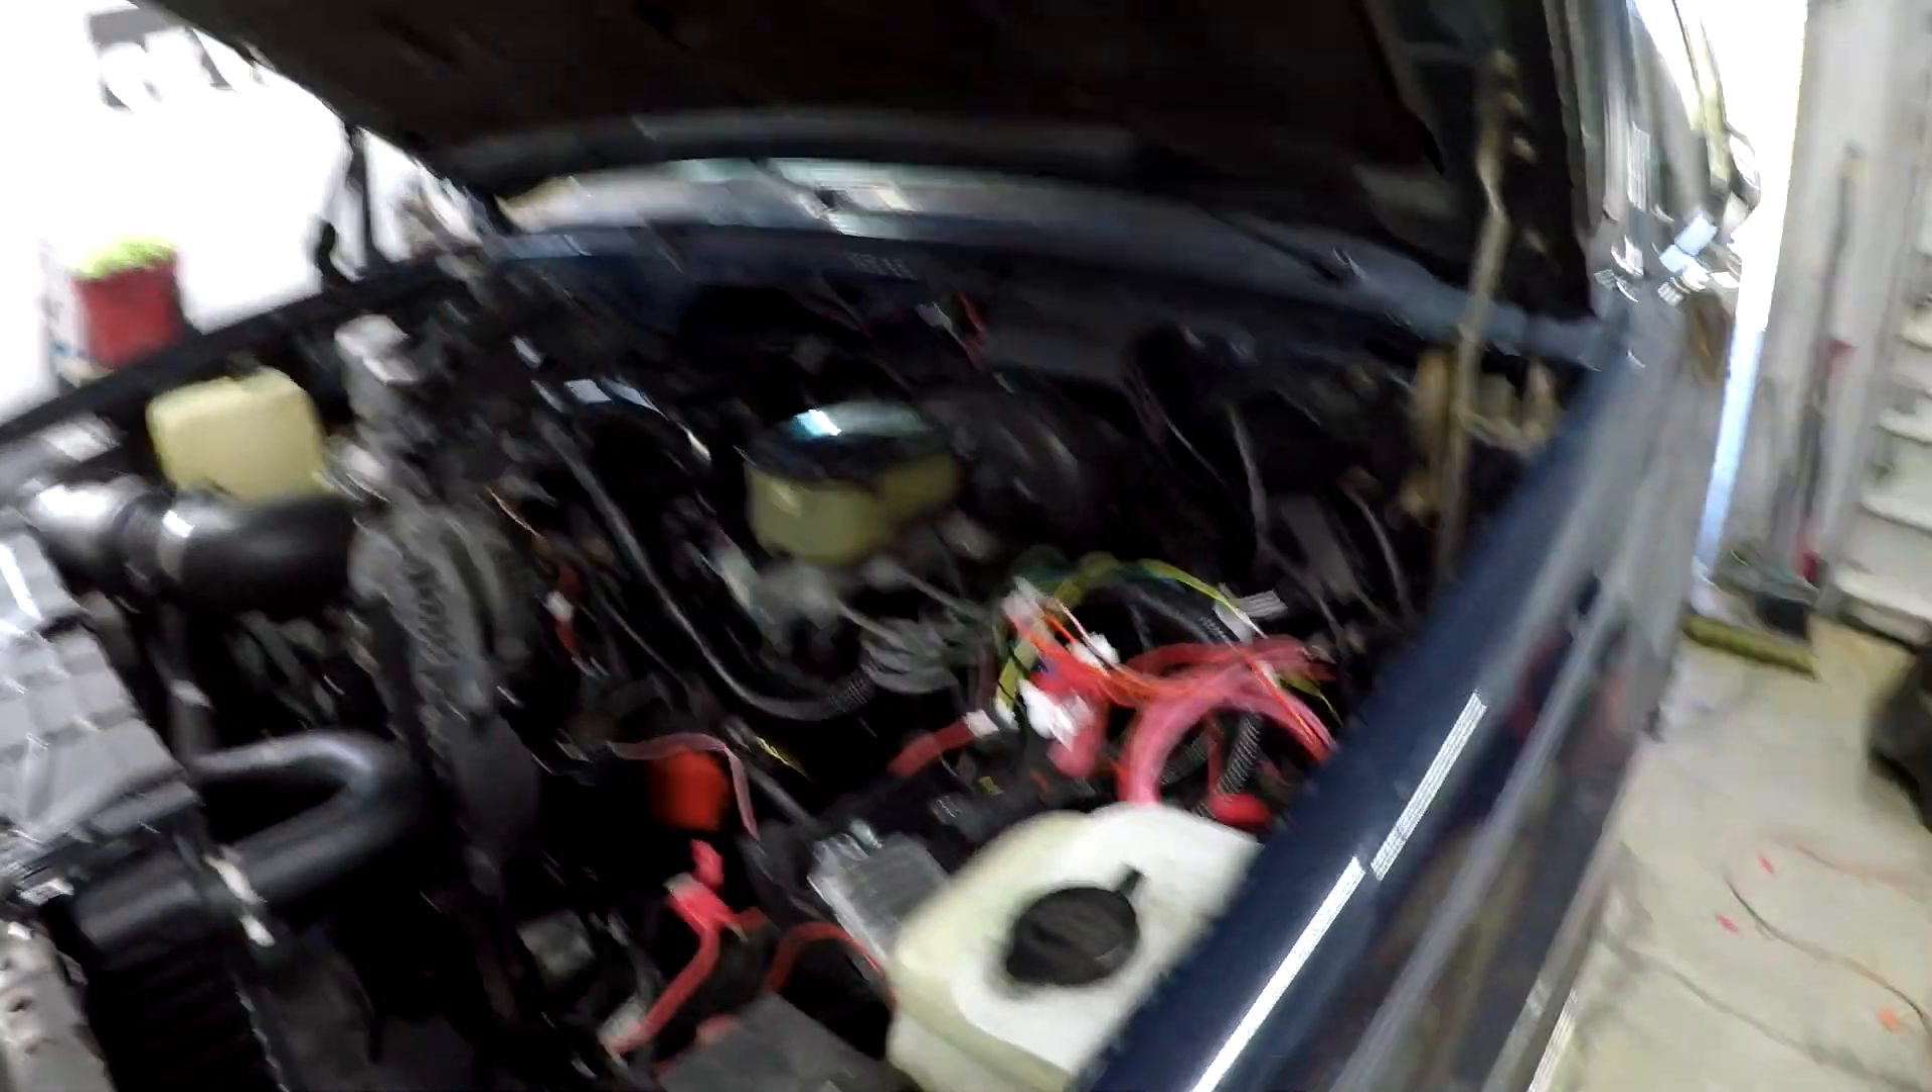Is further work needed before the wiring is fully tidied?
Yes.